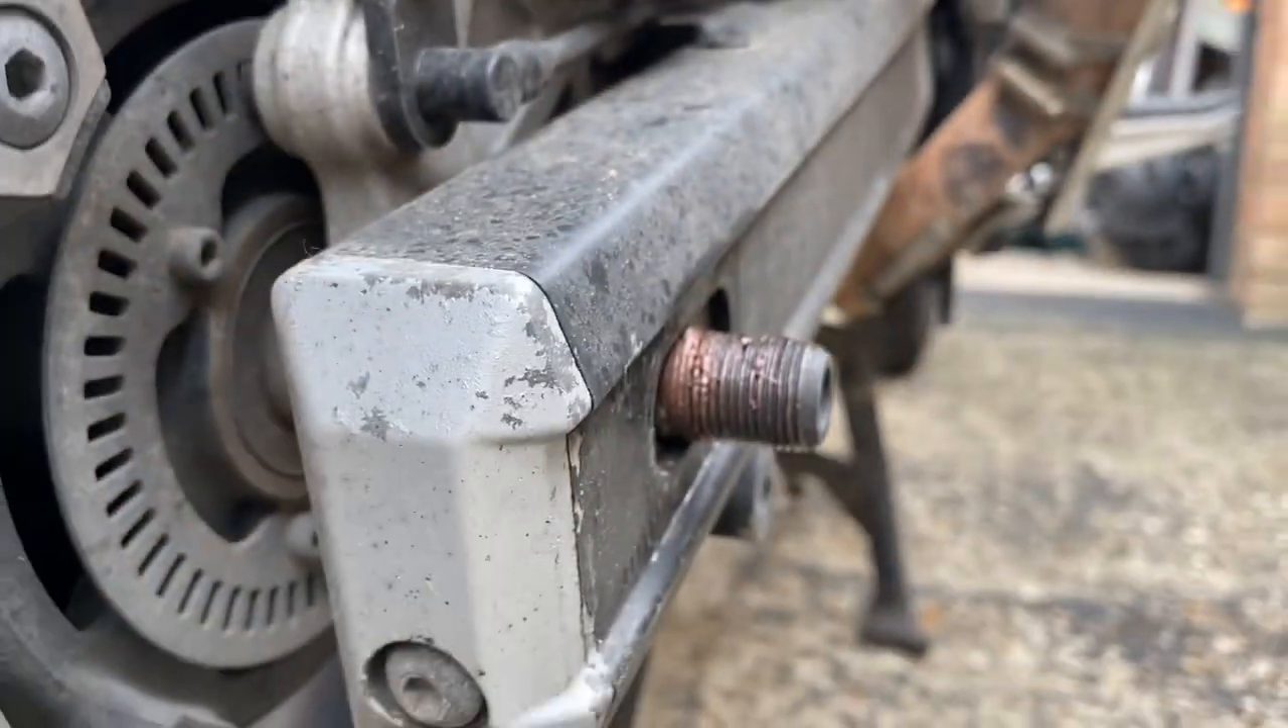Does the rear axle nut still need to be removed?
No.